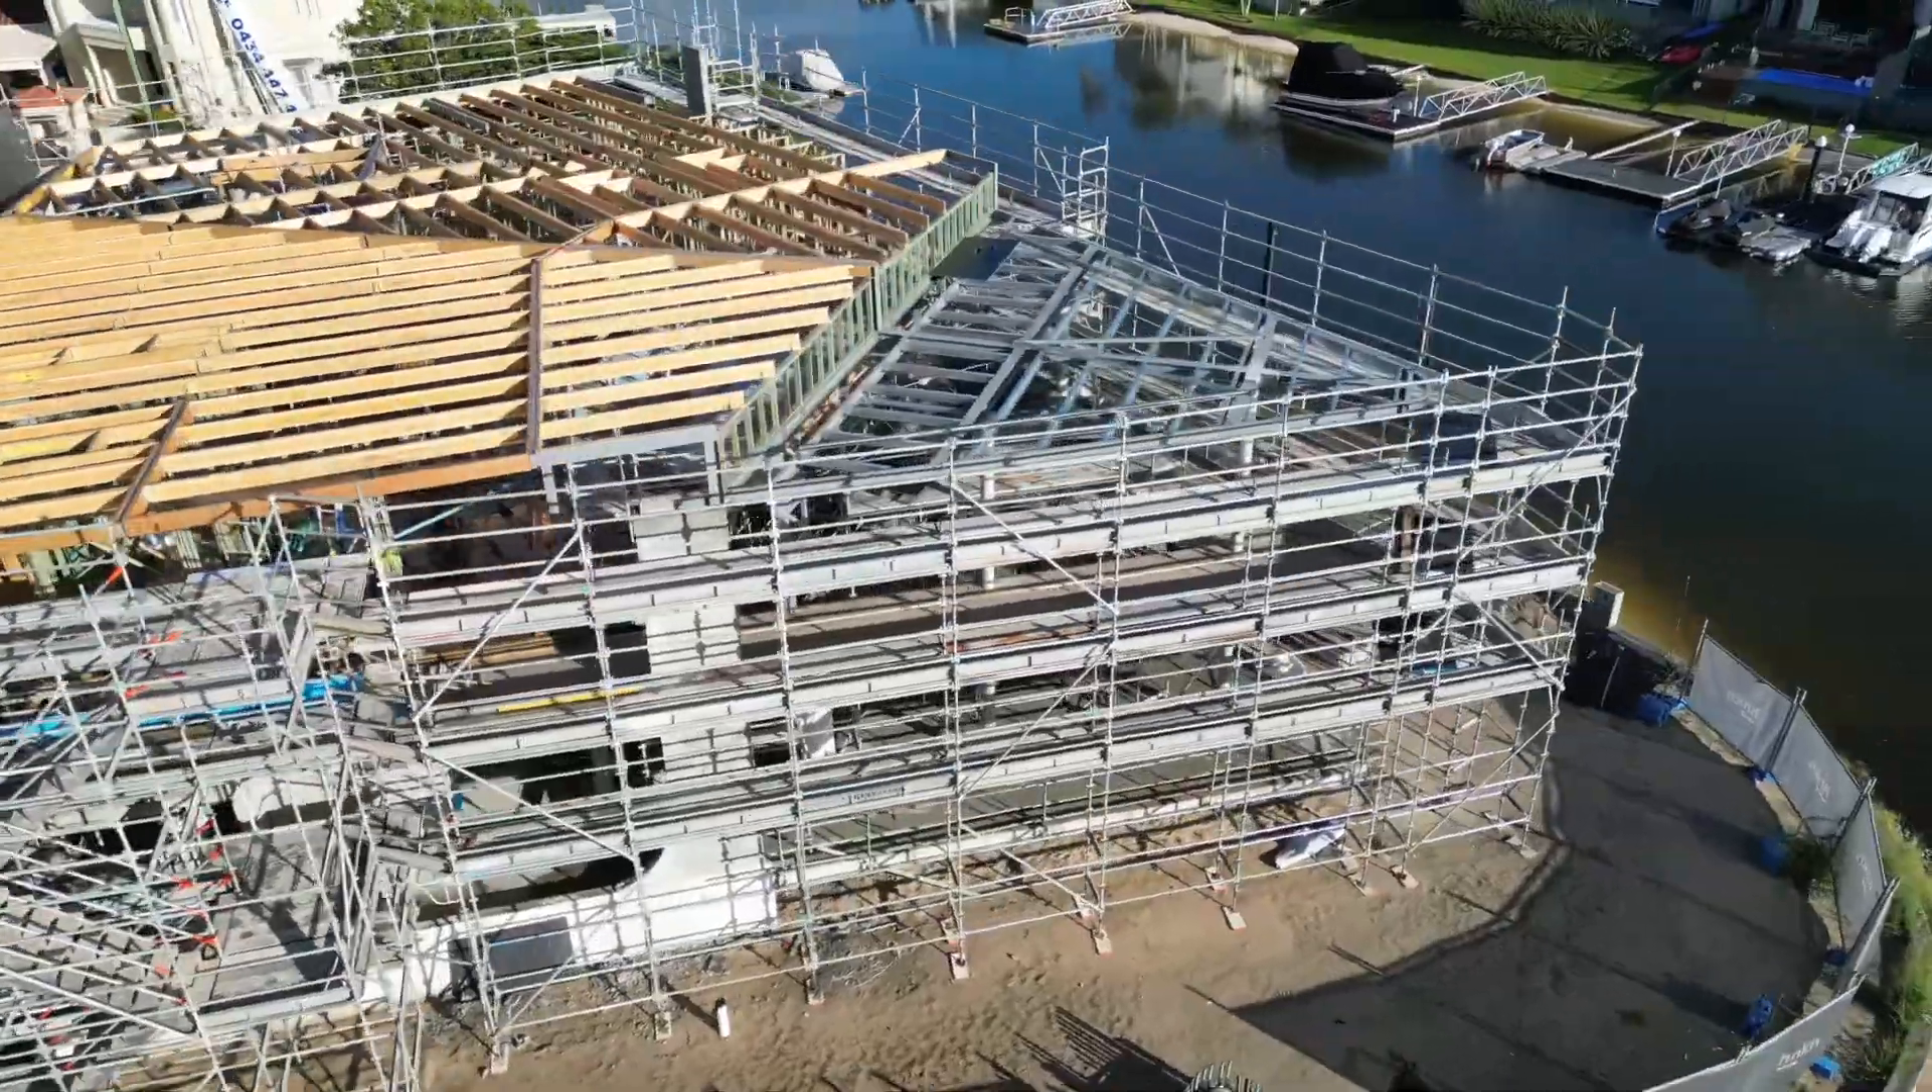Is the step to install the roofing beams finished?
Yes.